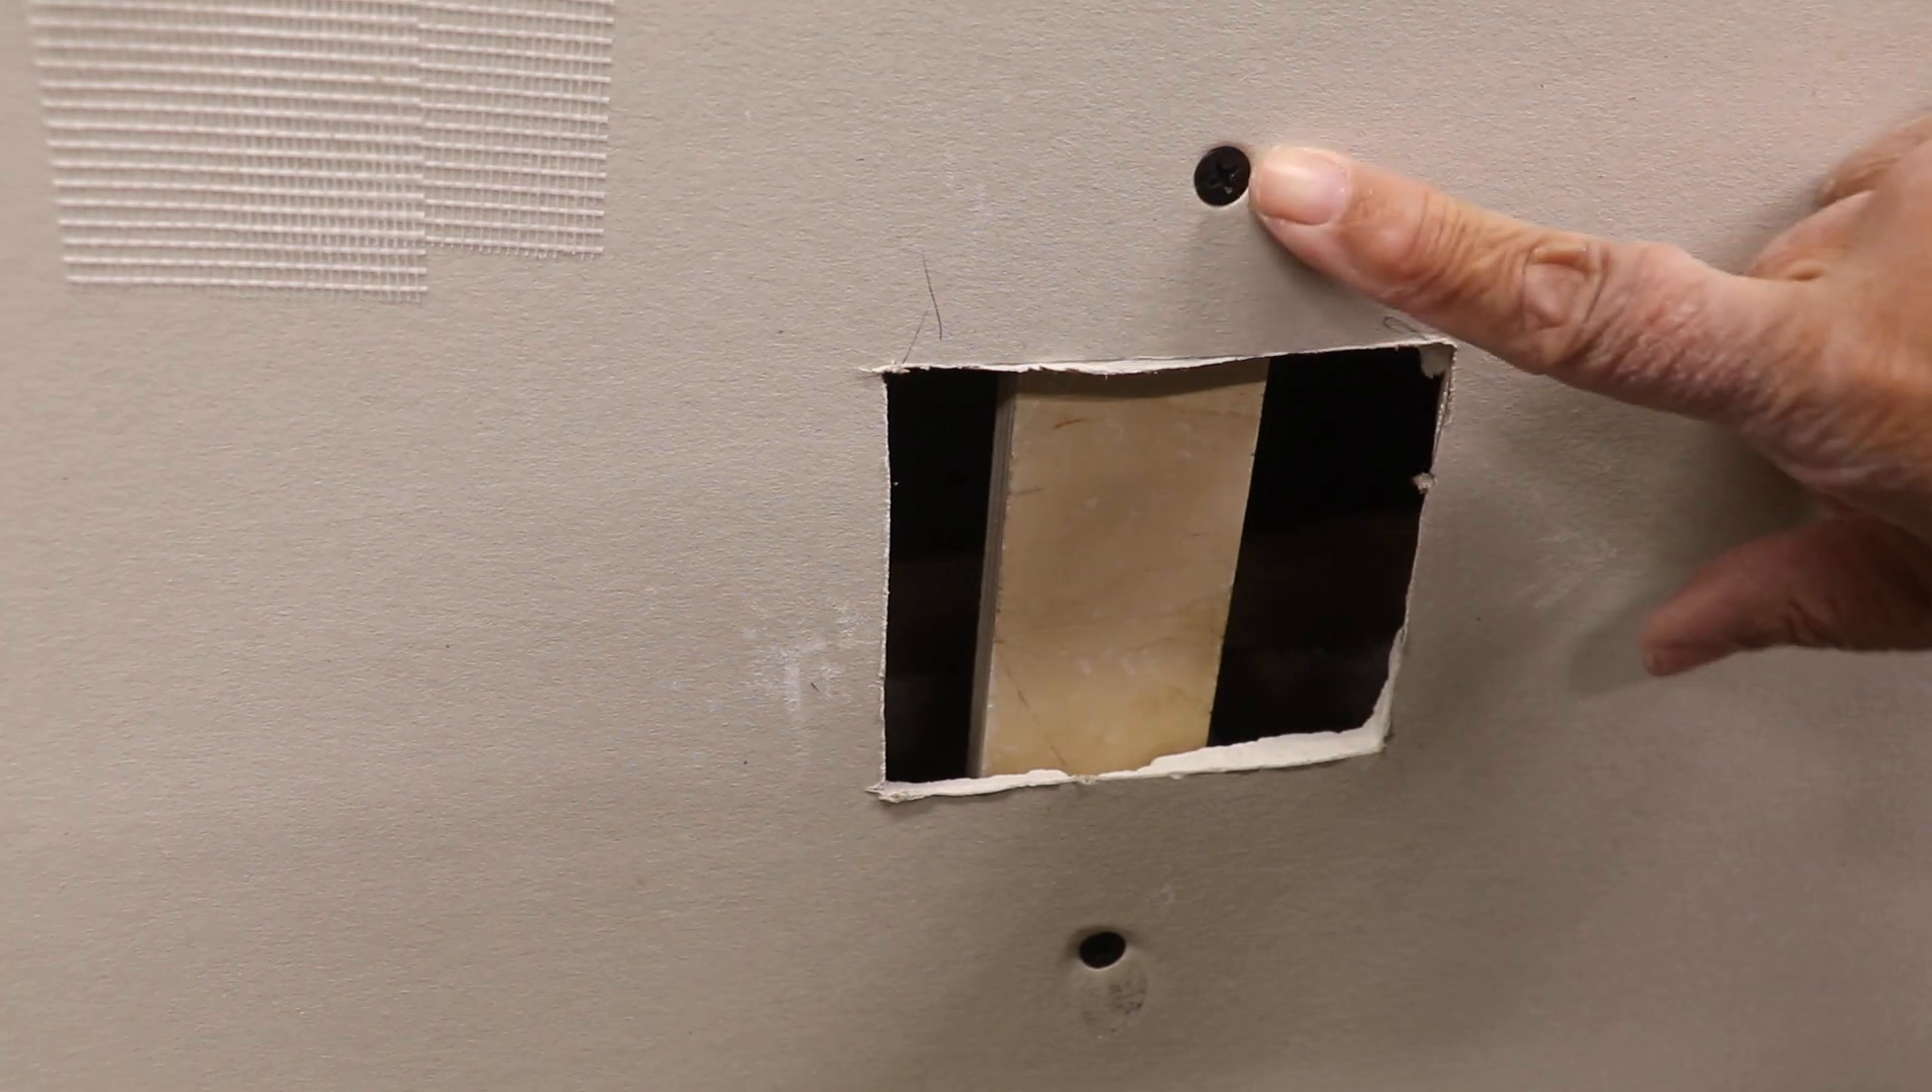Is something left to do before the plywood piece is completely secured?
No.